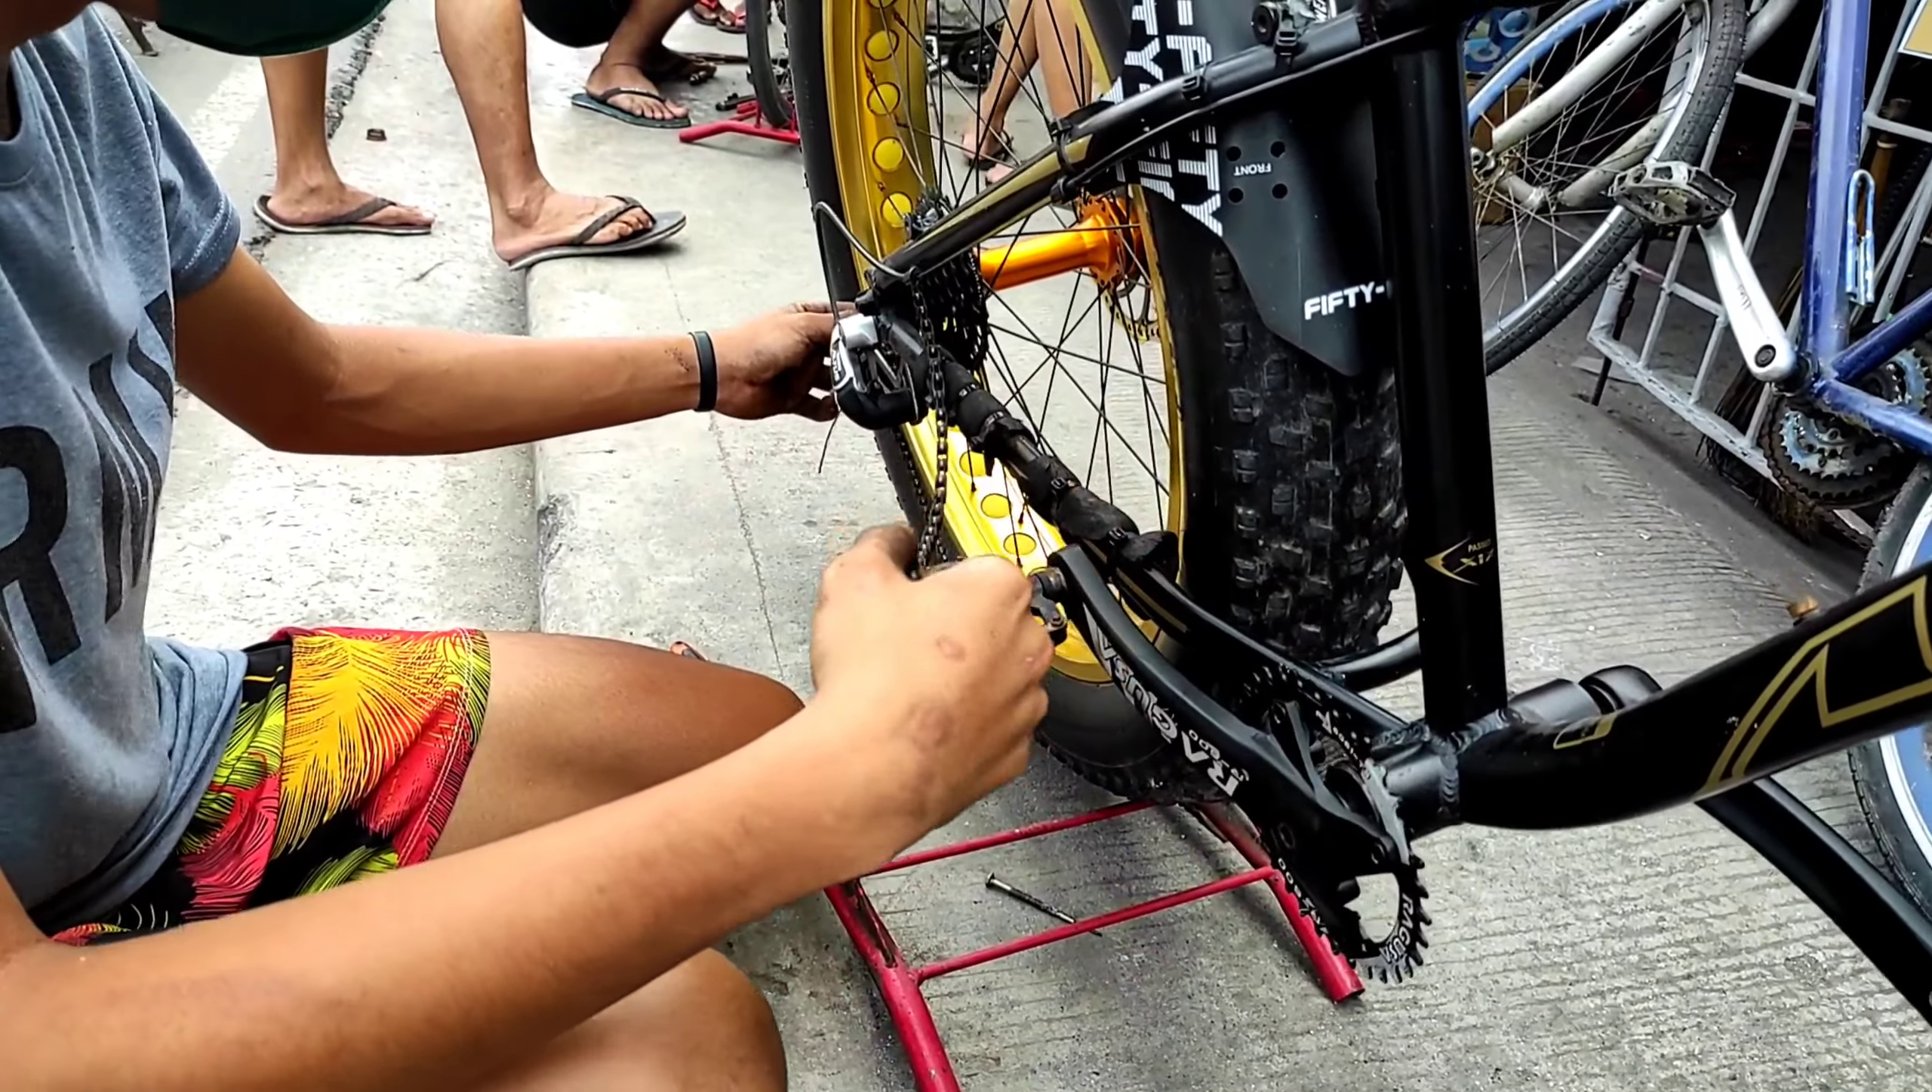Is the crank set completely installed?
Yes.